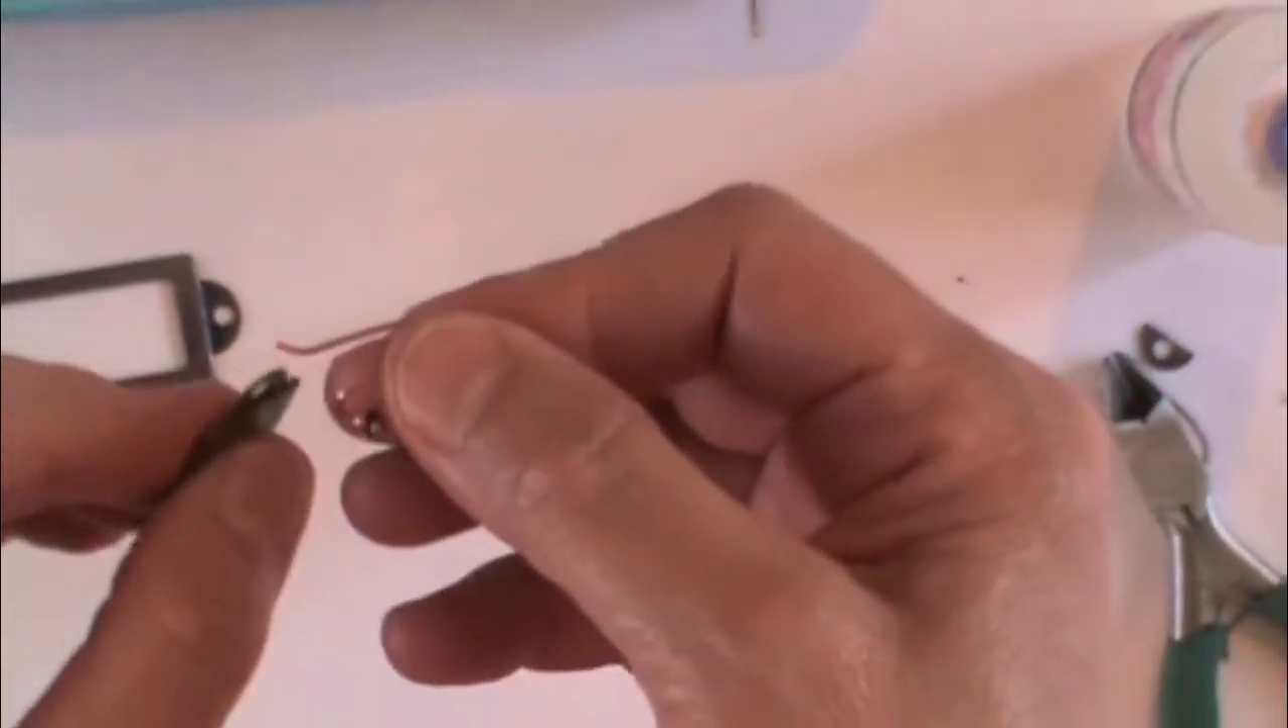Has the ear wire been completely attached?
No.